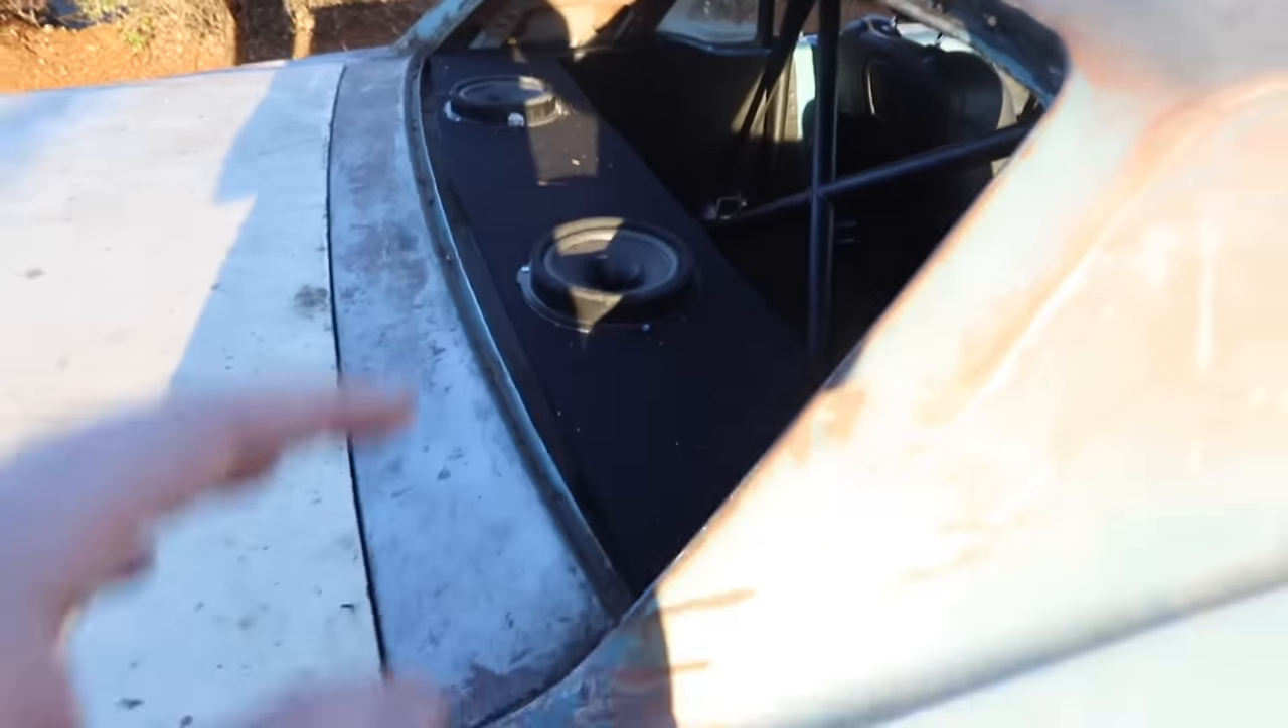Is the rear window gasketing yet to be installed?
Yes.